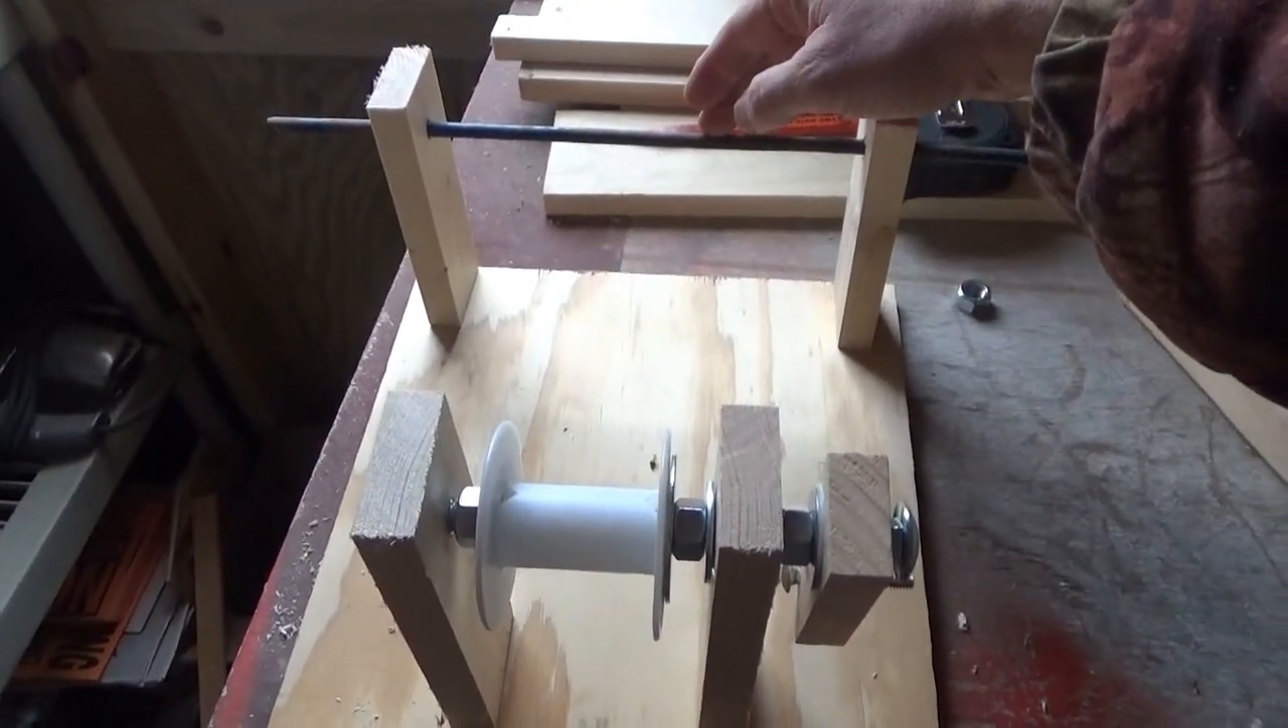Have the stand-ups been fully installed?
Yes.